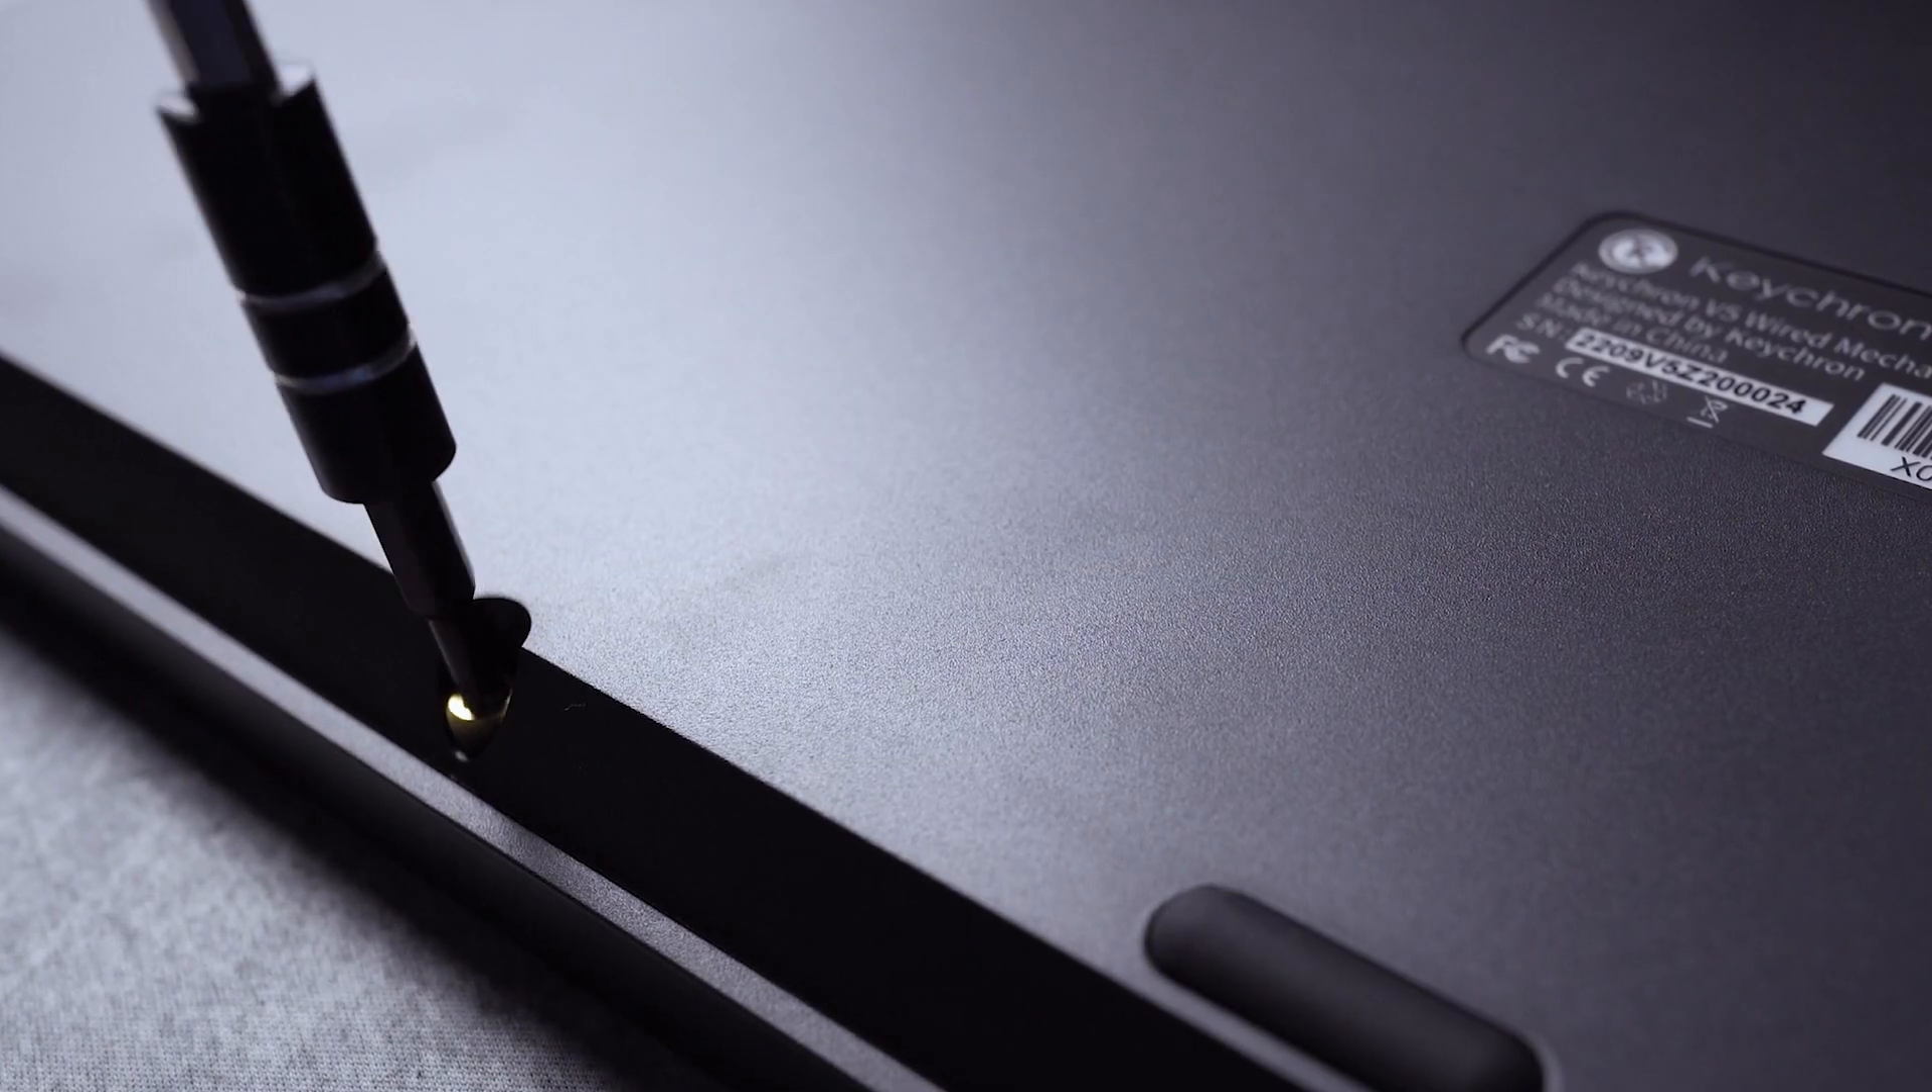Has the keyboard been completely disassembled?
No.